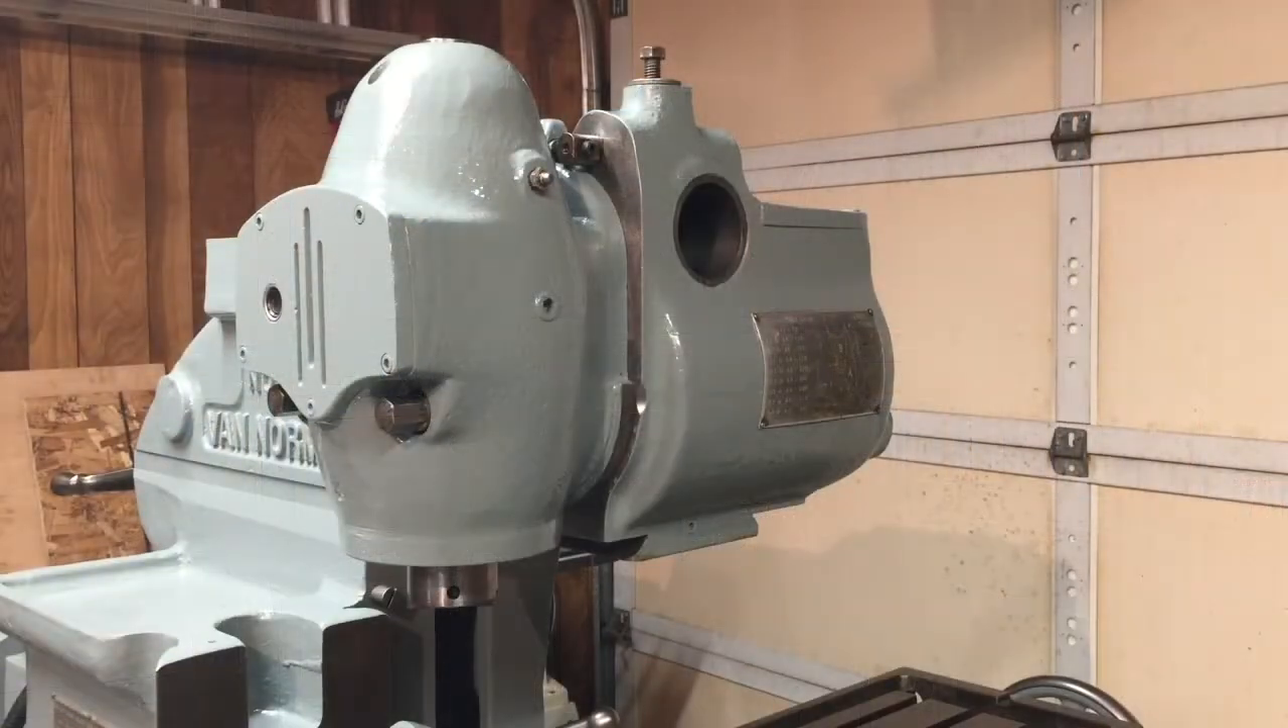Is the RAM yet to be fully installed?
No.